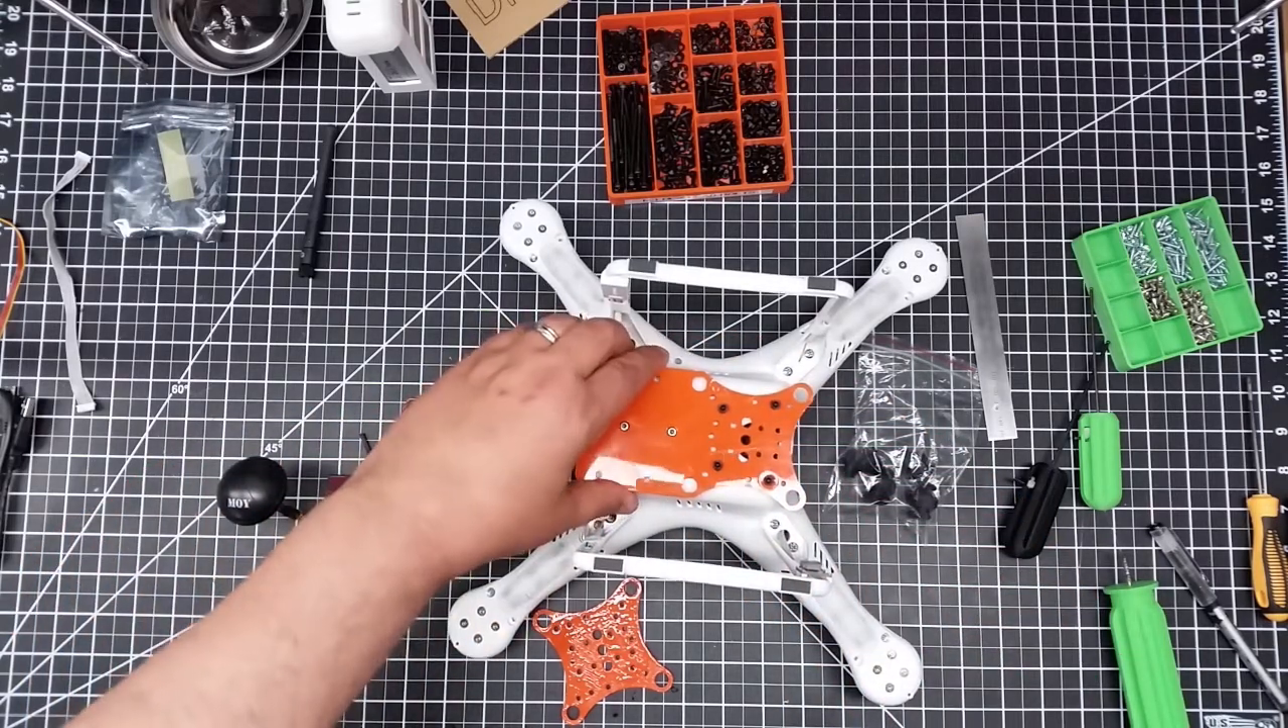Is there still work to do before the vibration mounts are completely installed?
Yes.